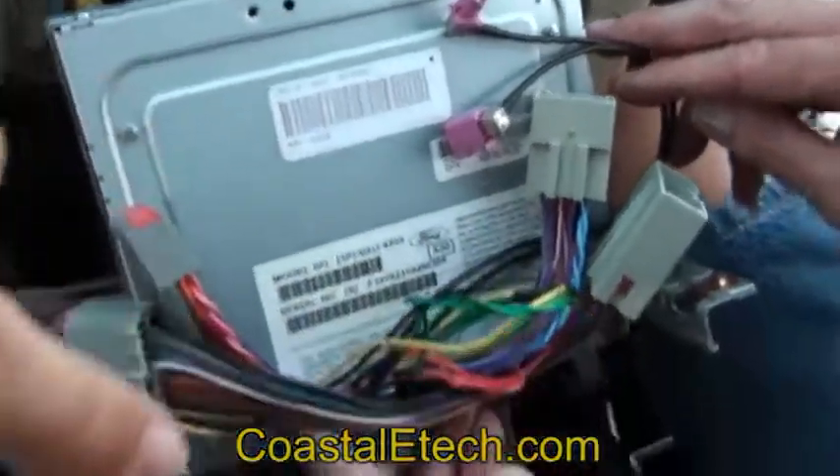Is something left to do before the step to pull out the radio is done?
No.